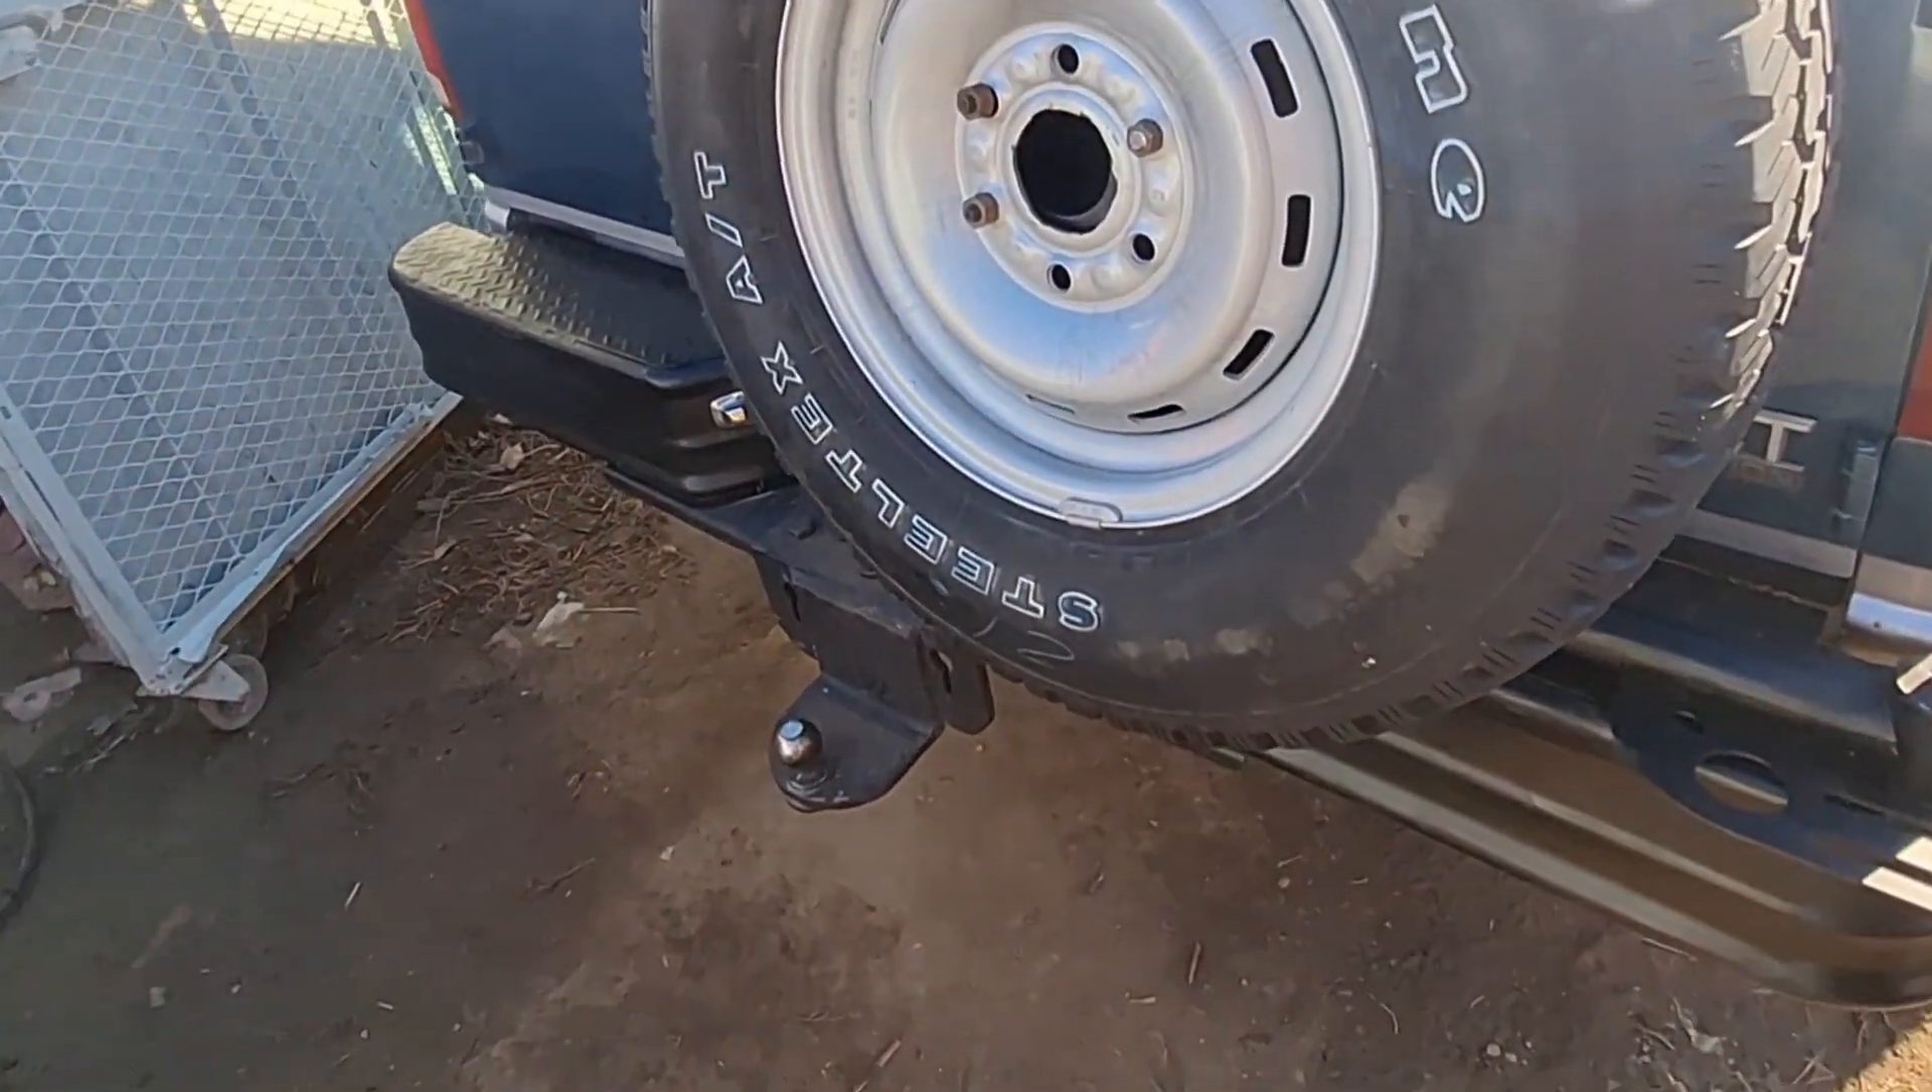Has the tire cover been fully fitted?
No.